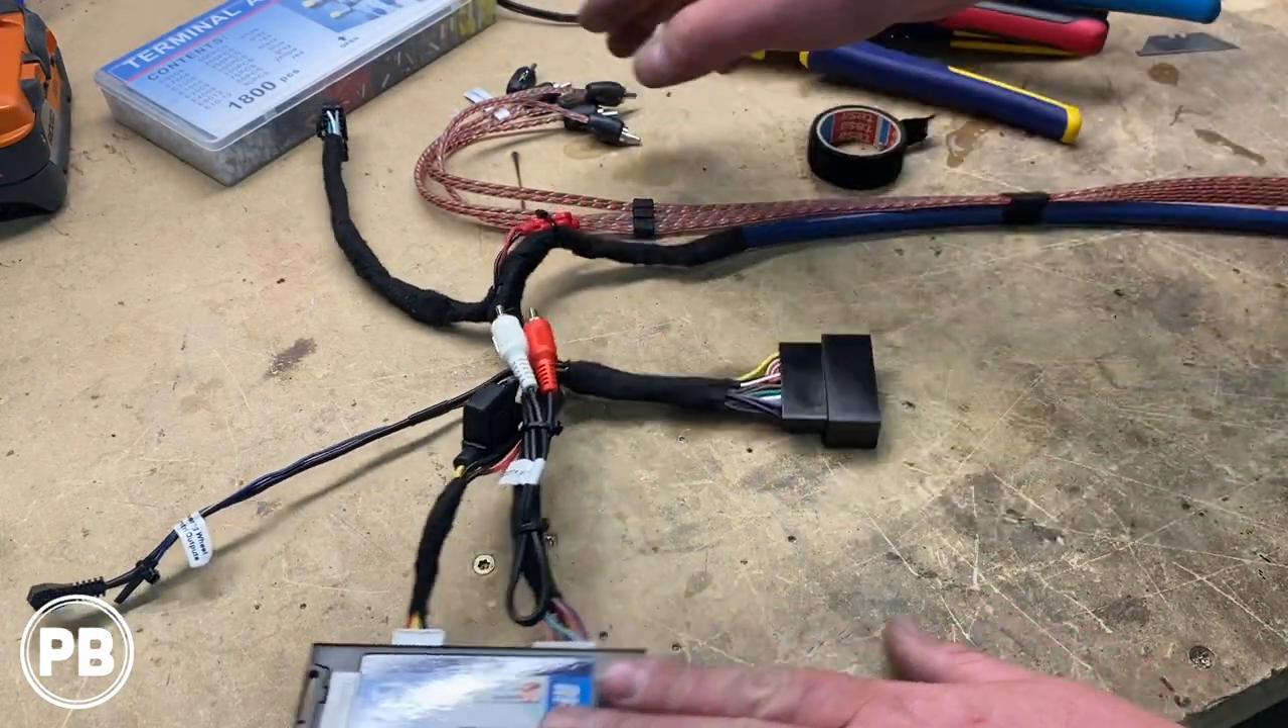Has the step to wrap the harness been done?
Yes.